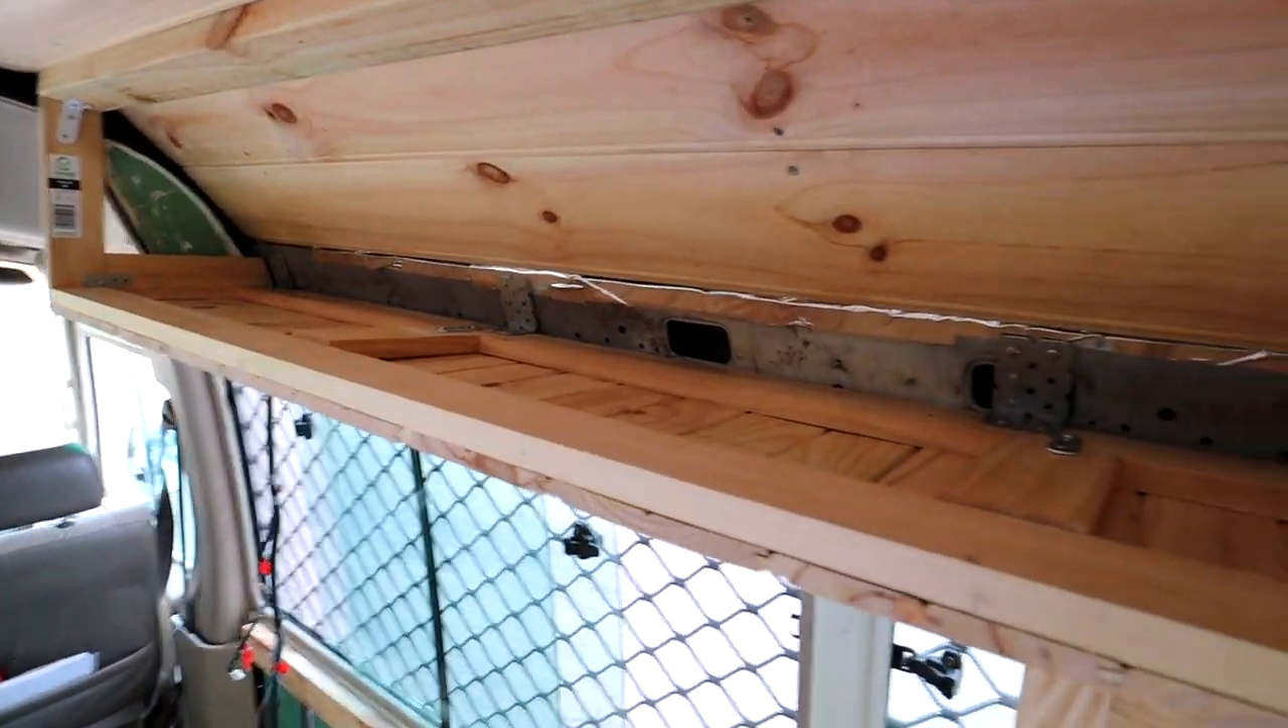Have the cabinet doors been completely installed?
No.